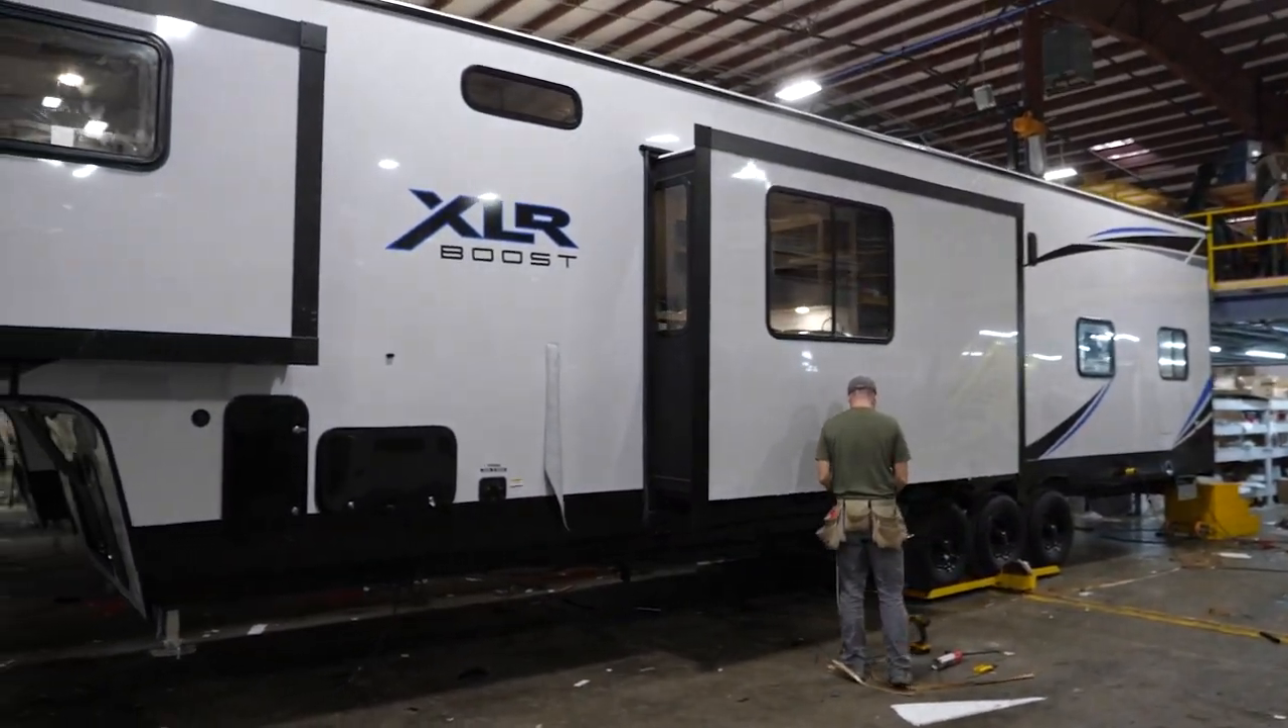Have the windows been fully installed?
Yes.